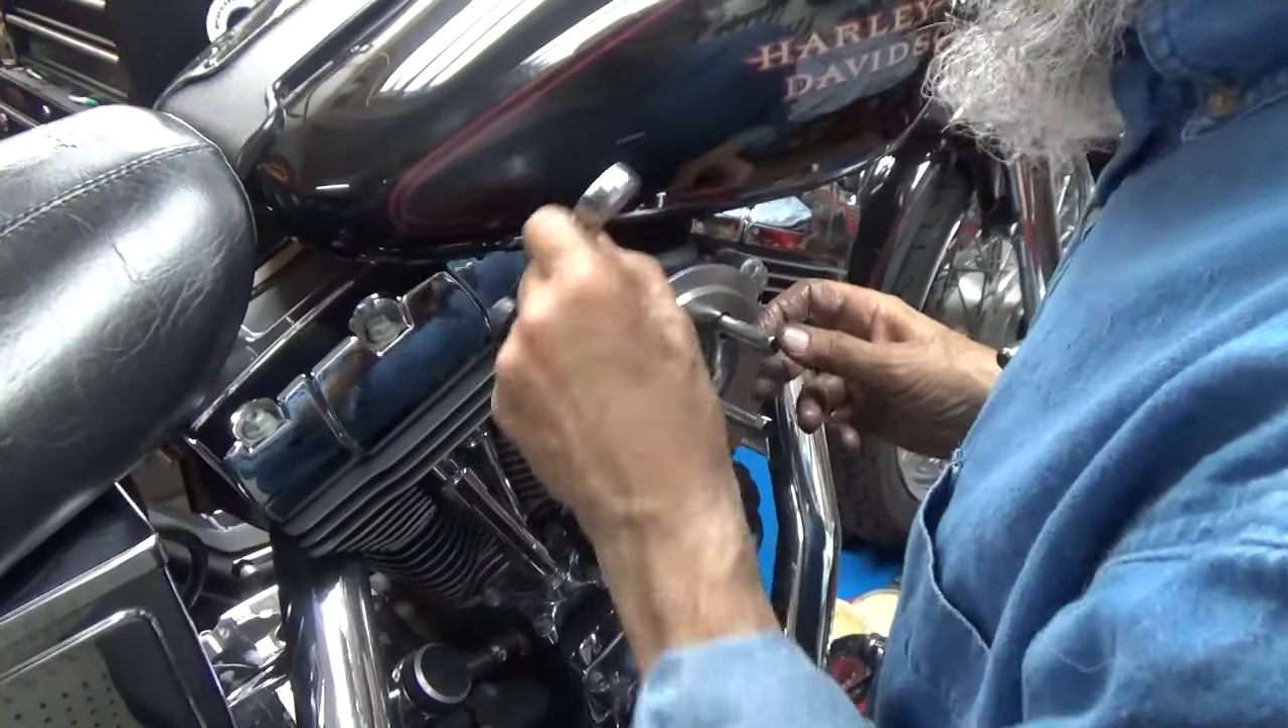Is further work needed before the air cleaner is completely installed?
Yes.